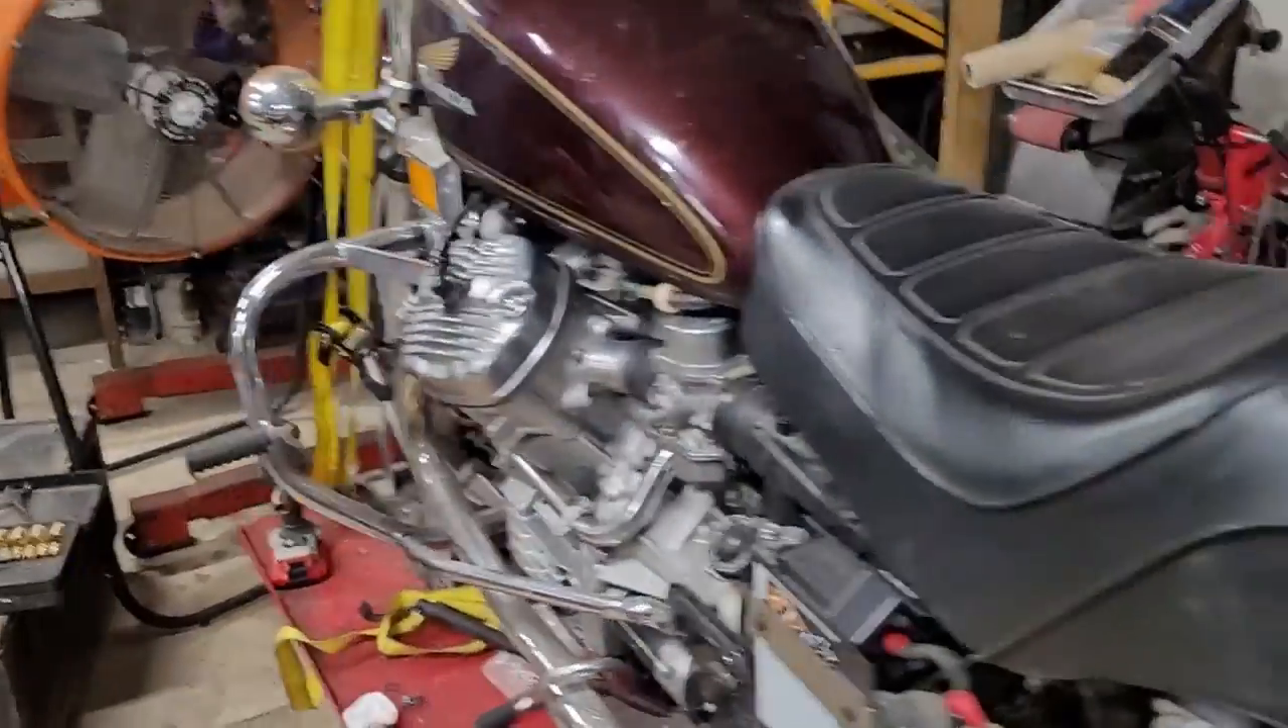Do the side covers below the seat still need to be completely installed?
Yes.